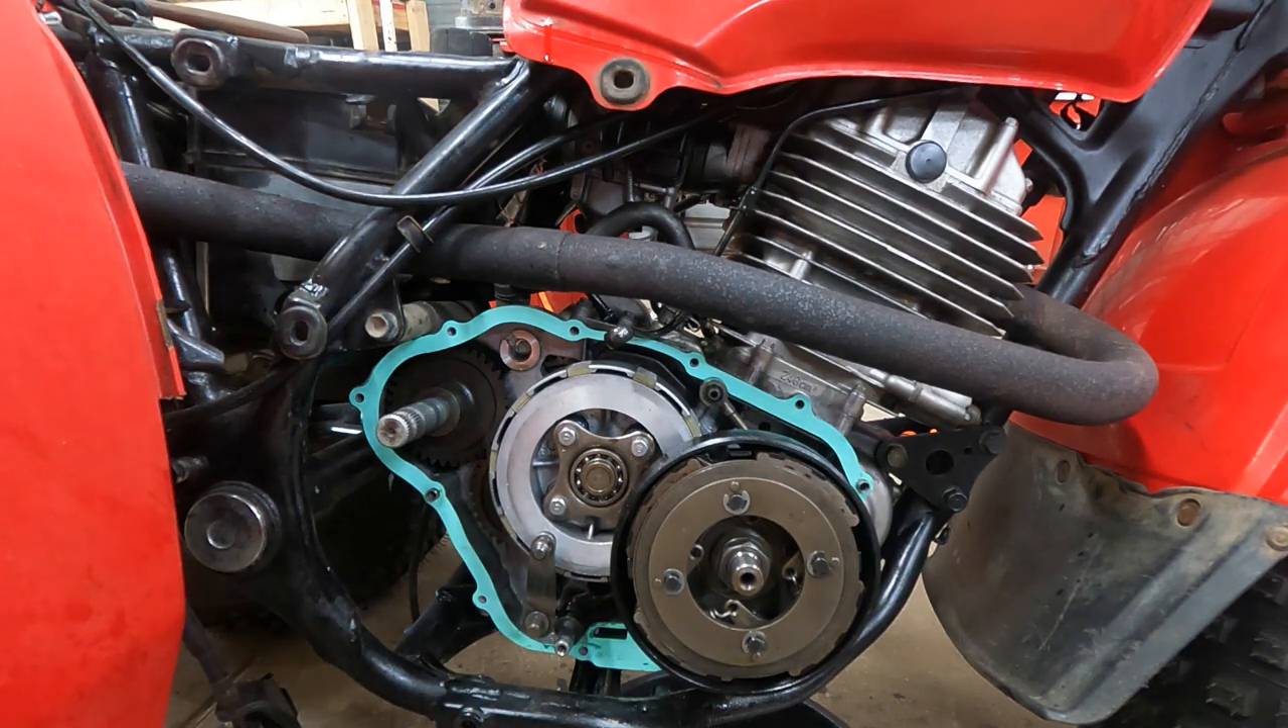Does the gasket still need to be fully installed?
No.